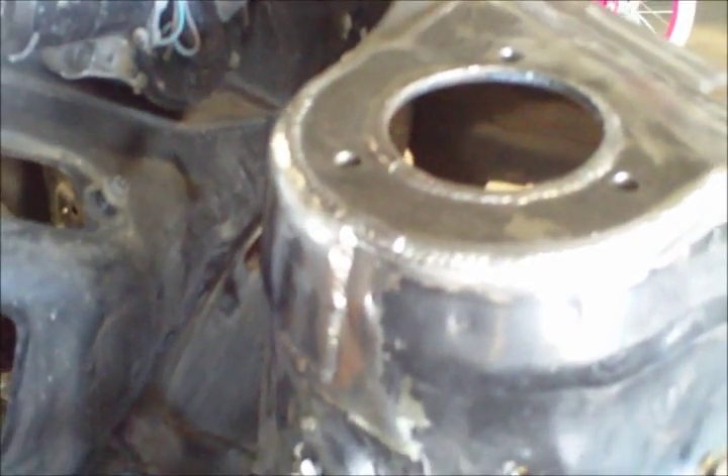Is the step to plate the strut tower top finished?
Yes.